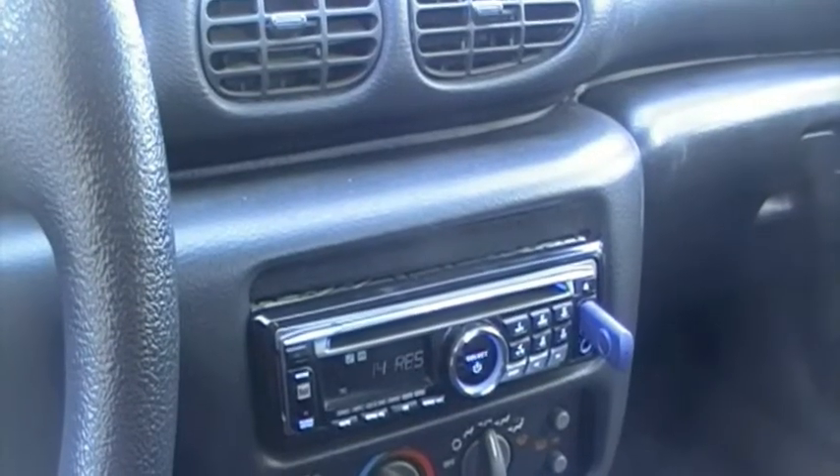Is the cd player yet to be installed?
No.